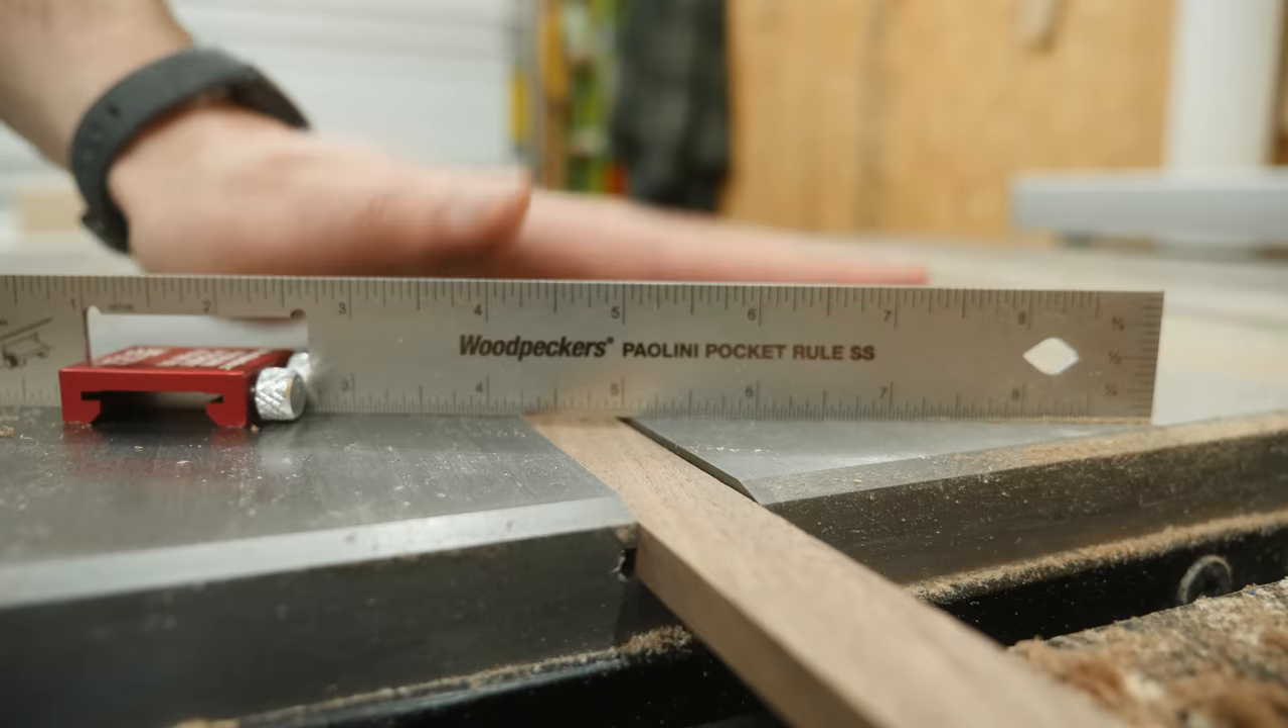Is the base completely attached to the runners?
No.